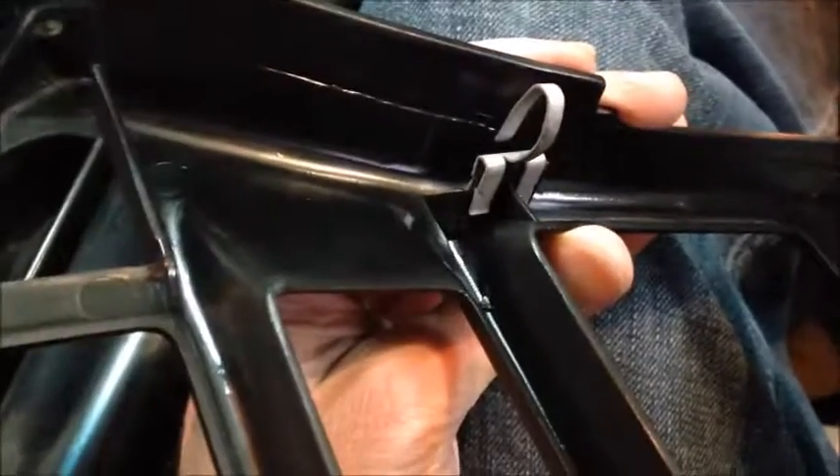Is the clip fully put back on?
Yes.